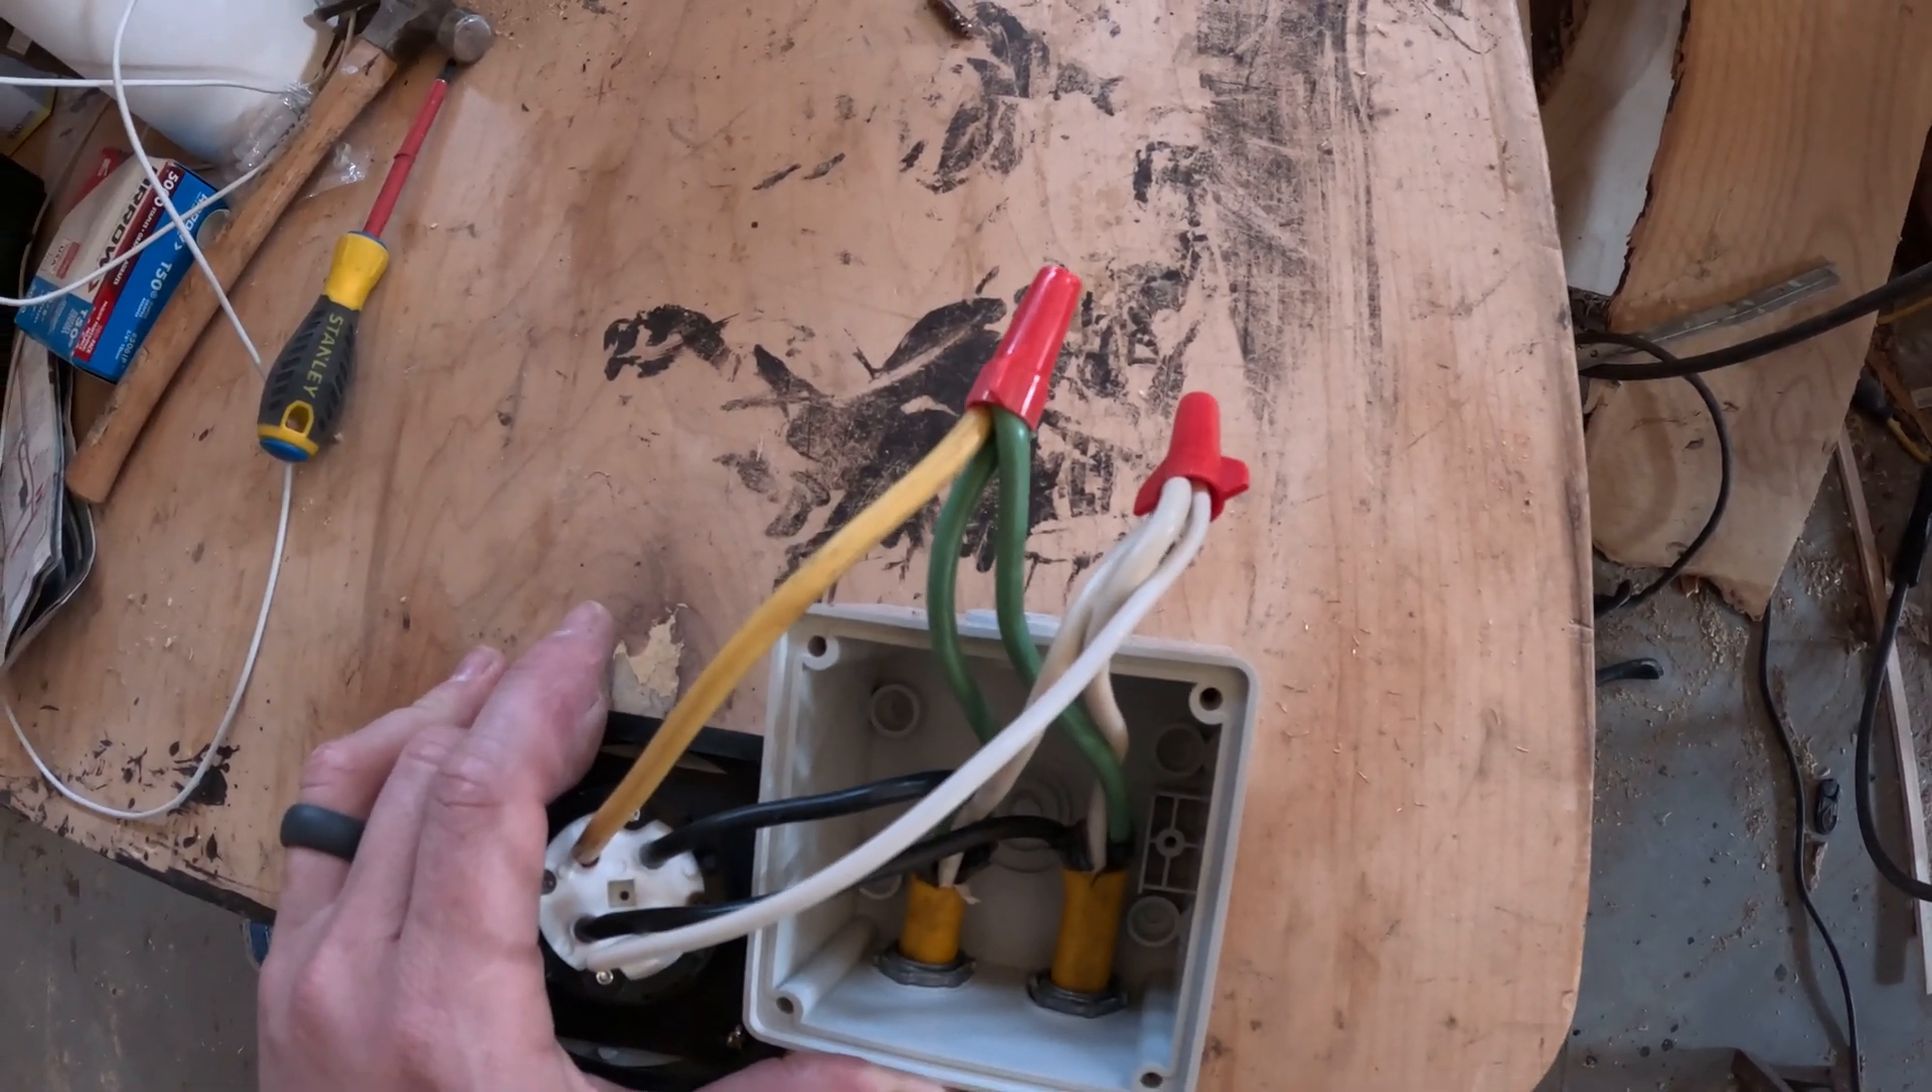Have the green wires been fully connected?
Yes.